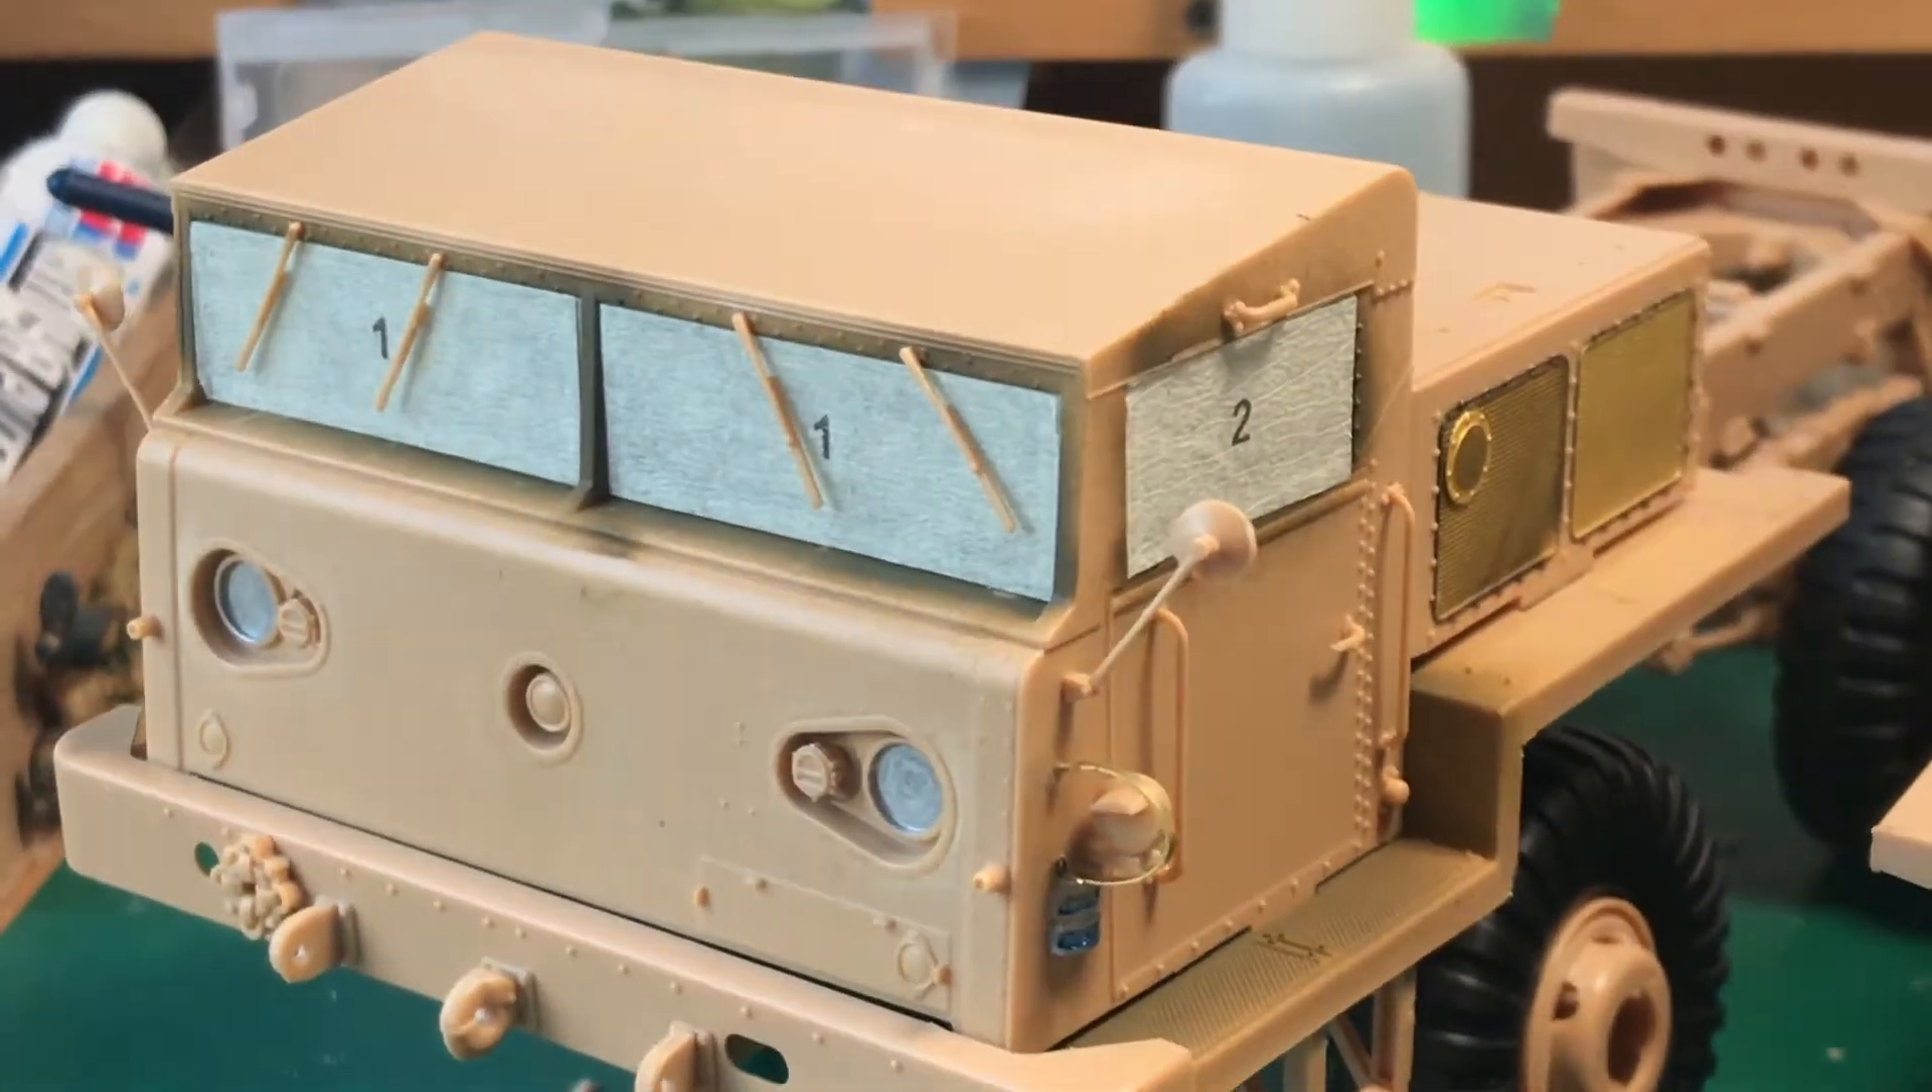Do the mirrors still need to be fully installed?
No.